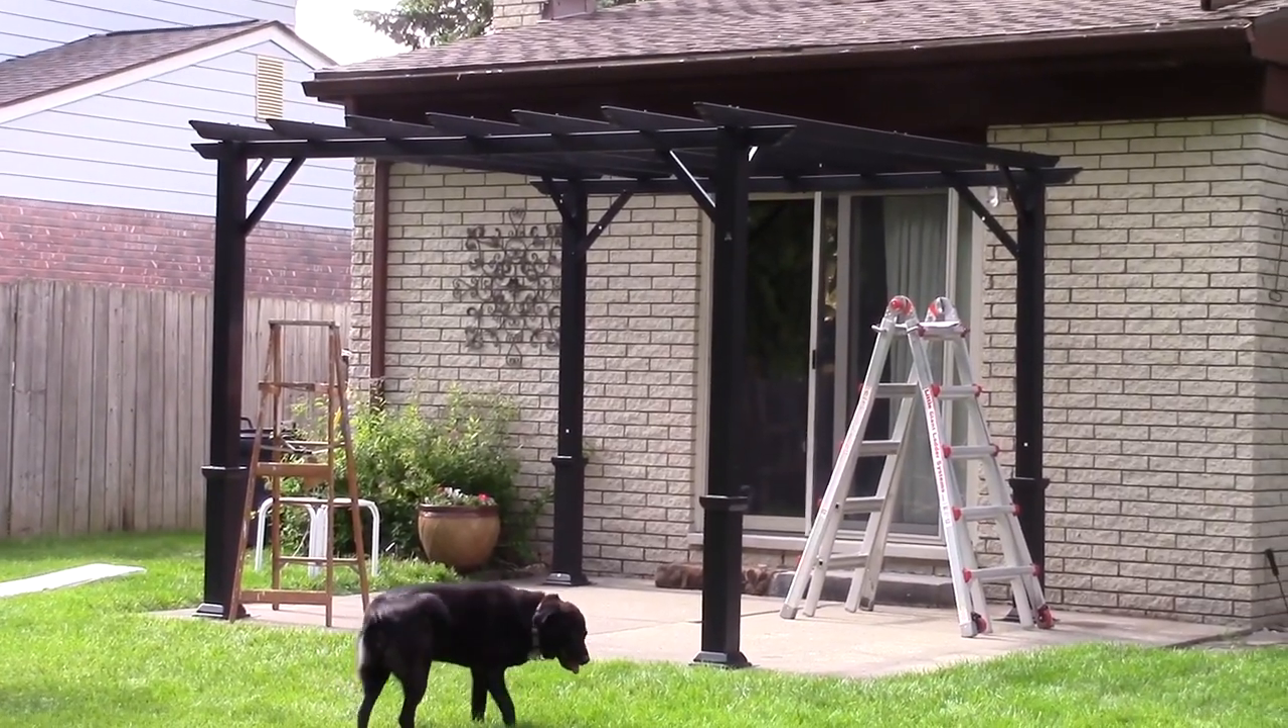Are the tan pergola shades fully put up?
No.